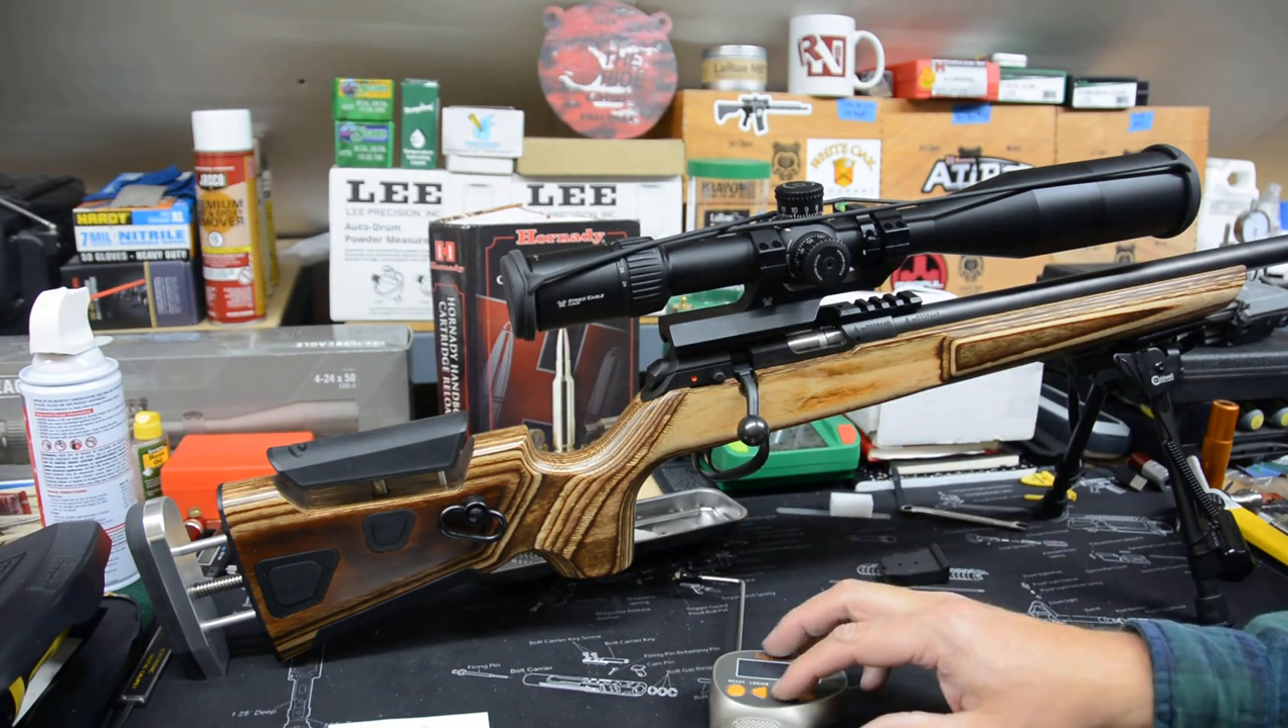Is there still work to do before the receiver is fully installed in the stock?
No.